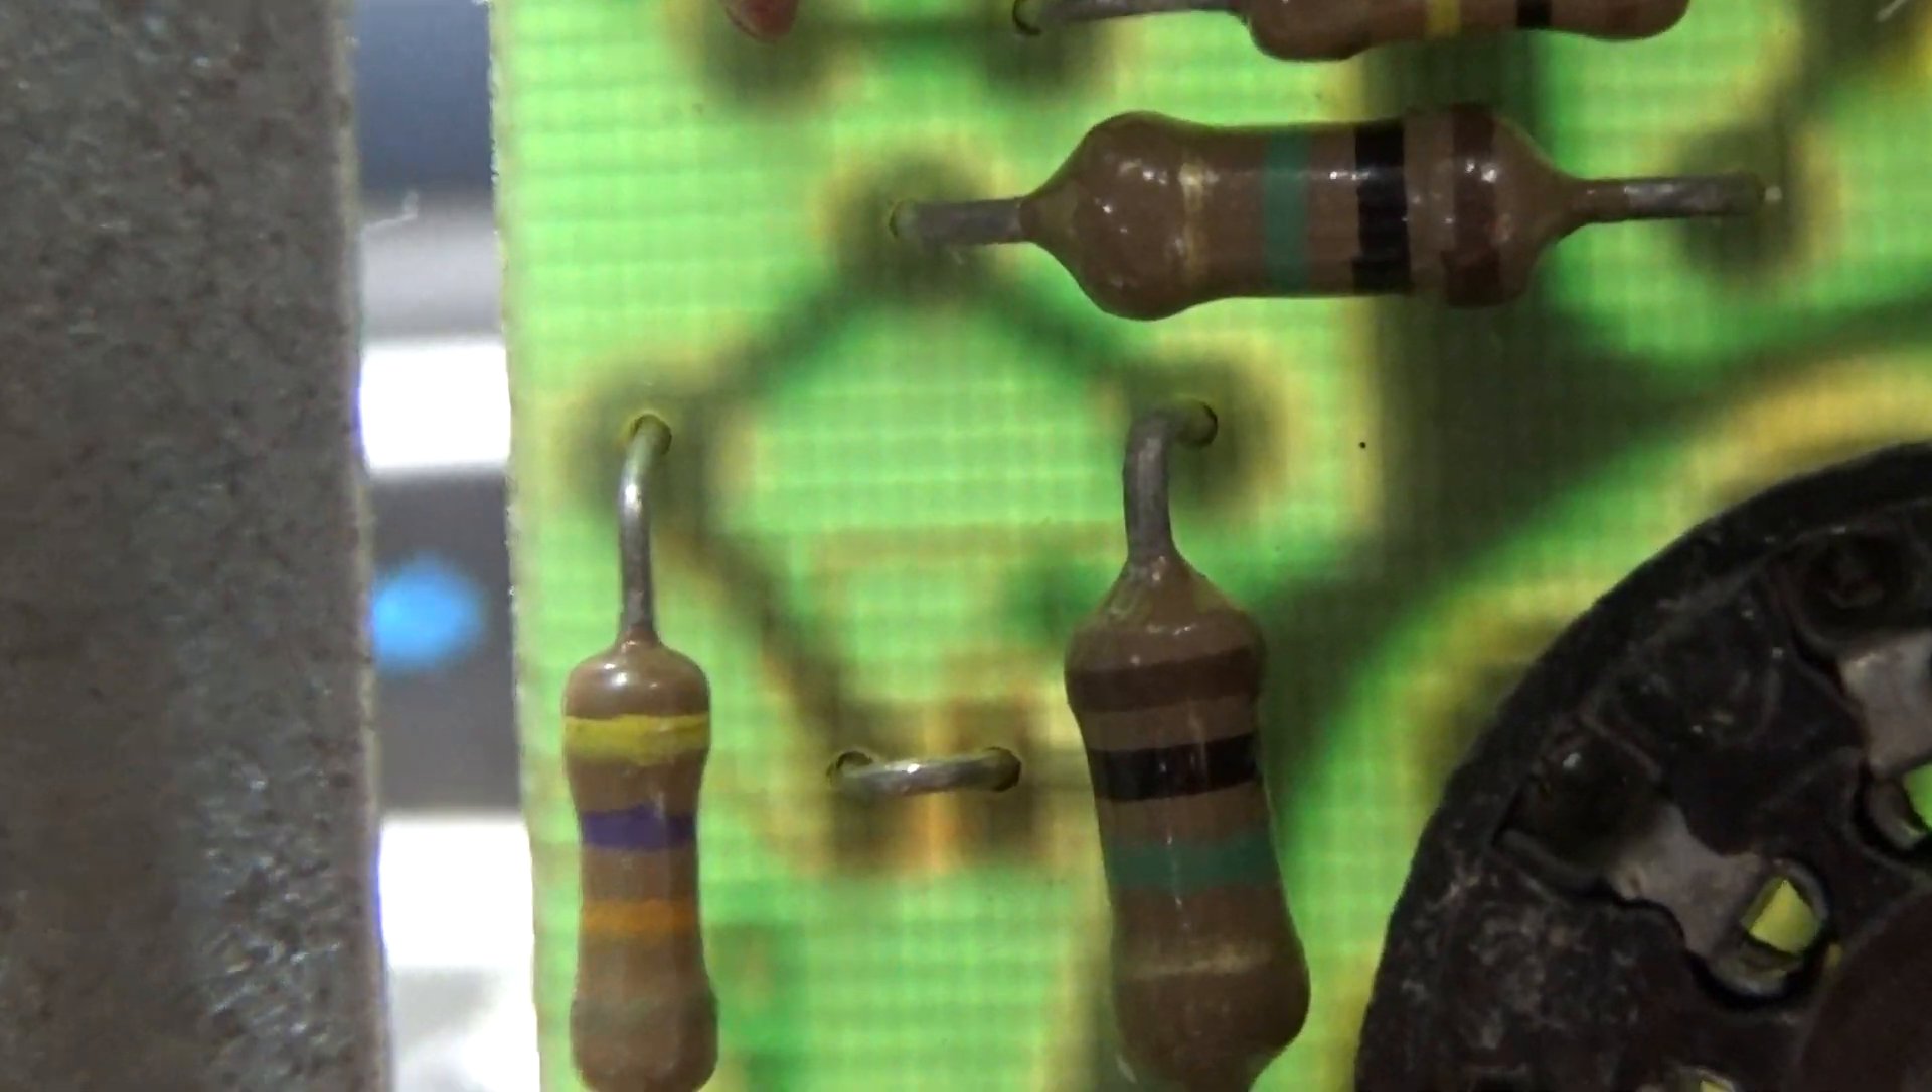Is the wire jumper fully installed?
Yes.